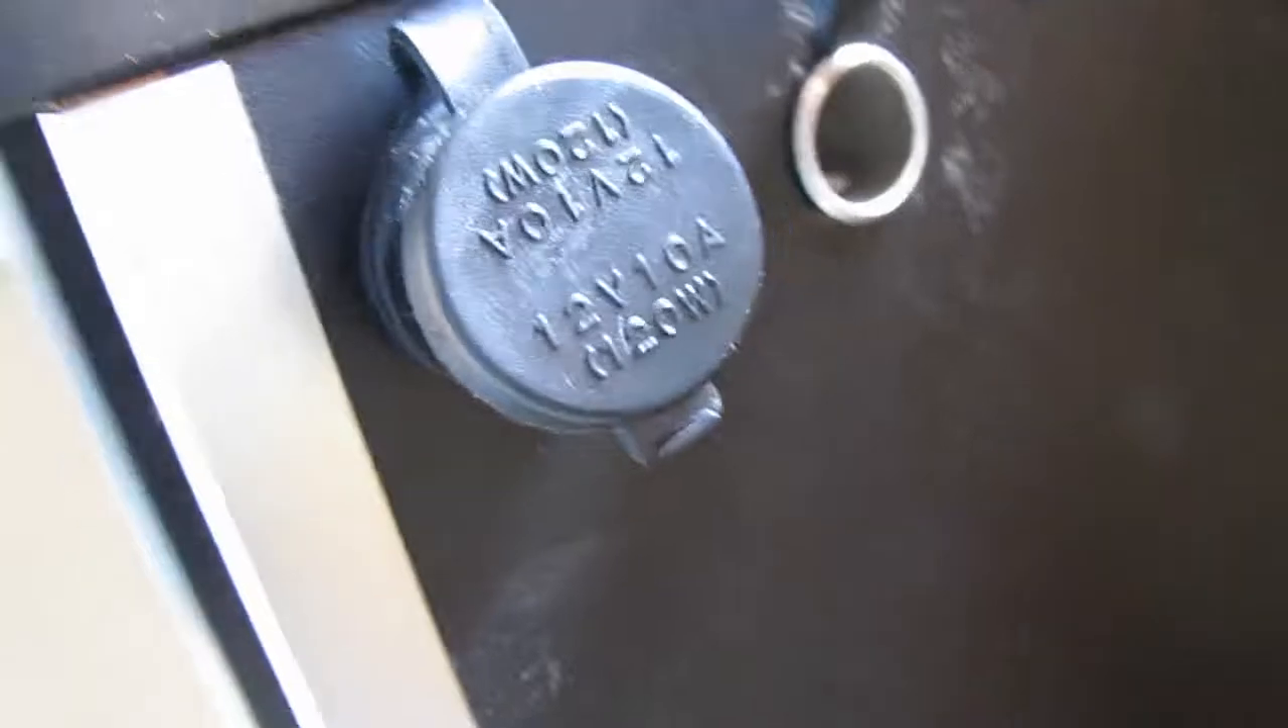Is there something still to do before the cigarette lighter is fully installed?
No.